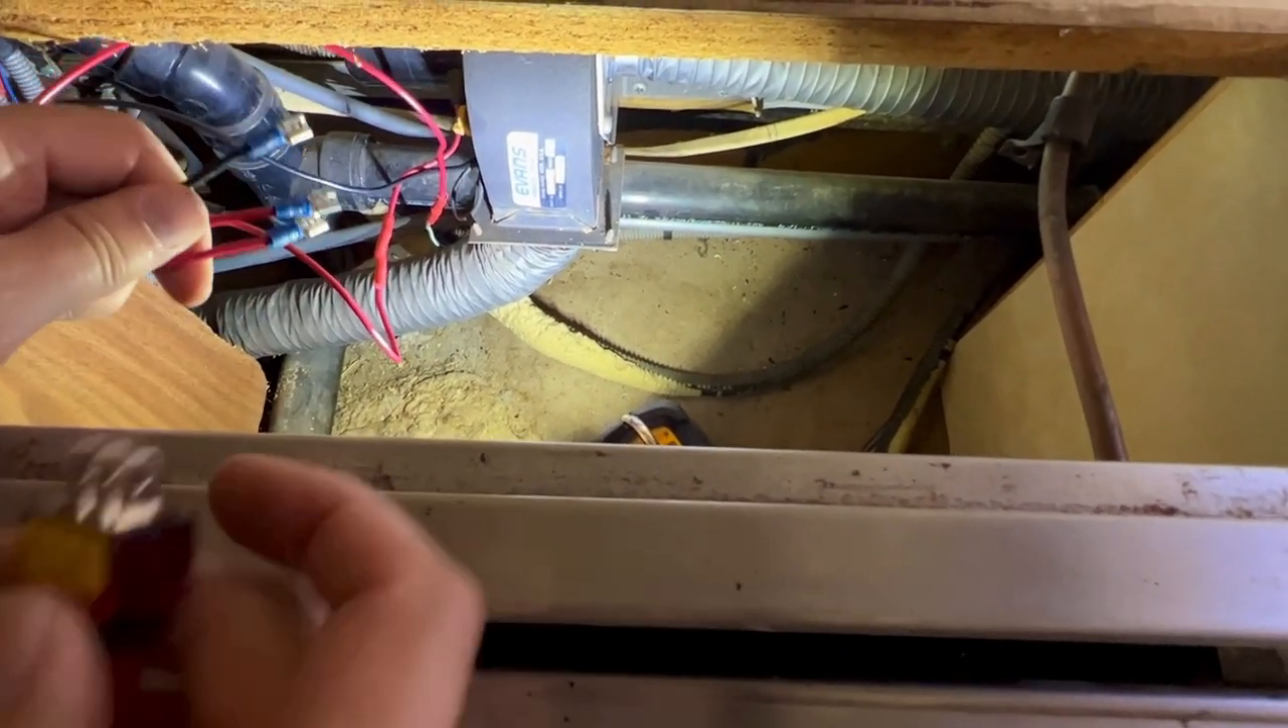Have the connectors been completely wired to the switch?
No.